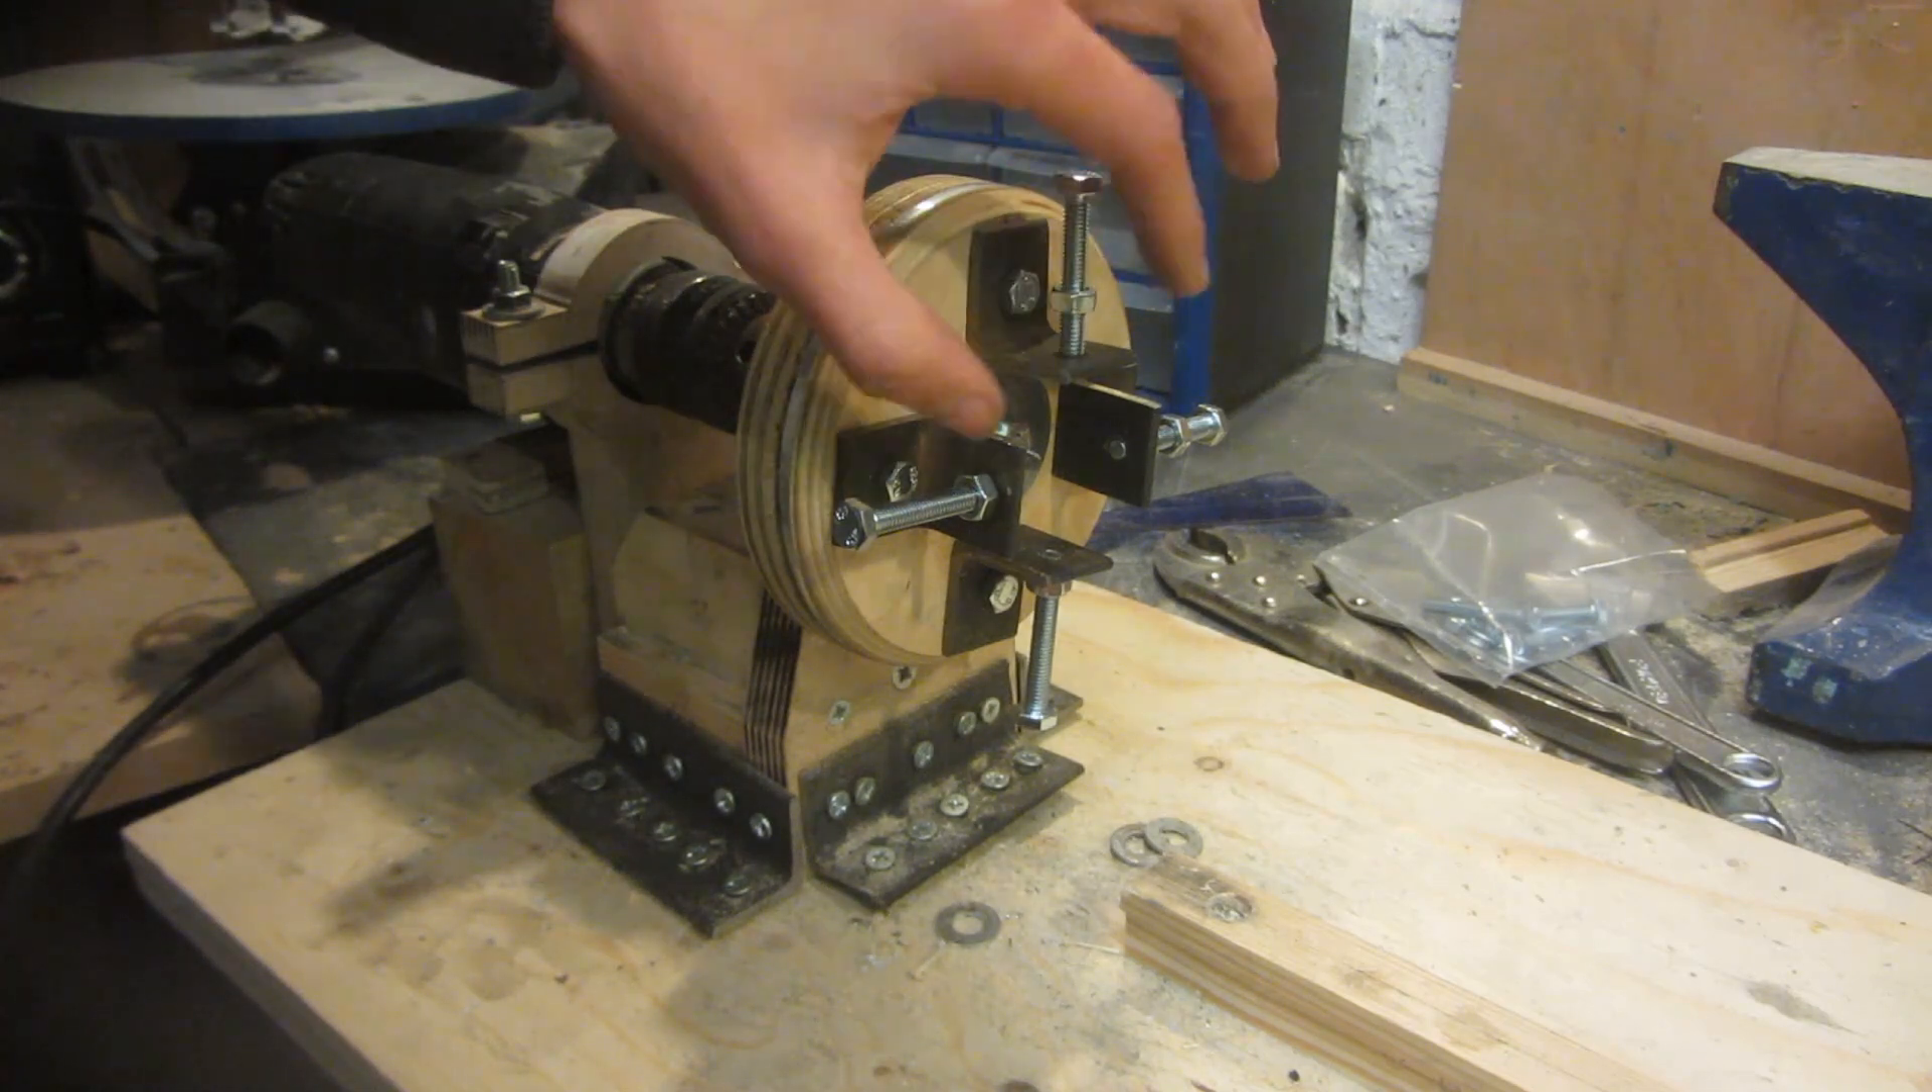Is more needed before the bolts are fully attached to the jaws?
No.